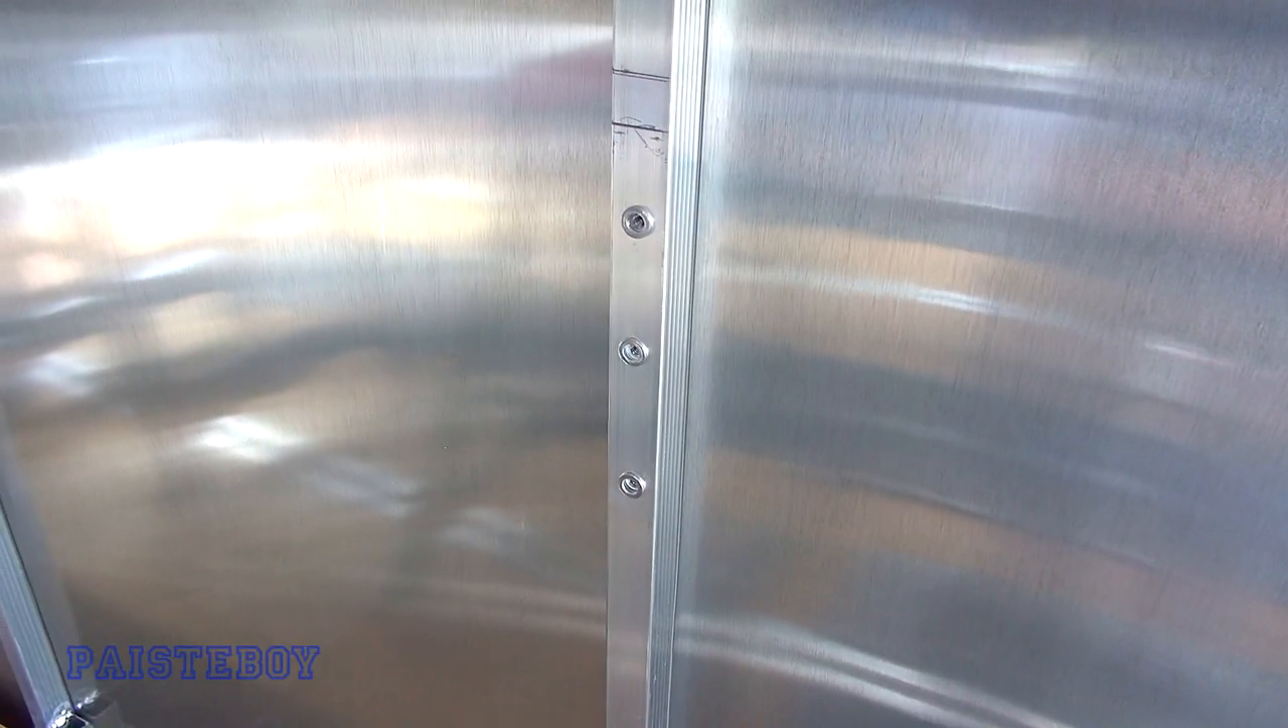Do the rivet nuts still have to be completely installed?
No.